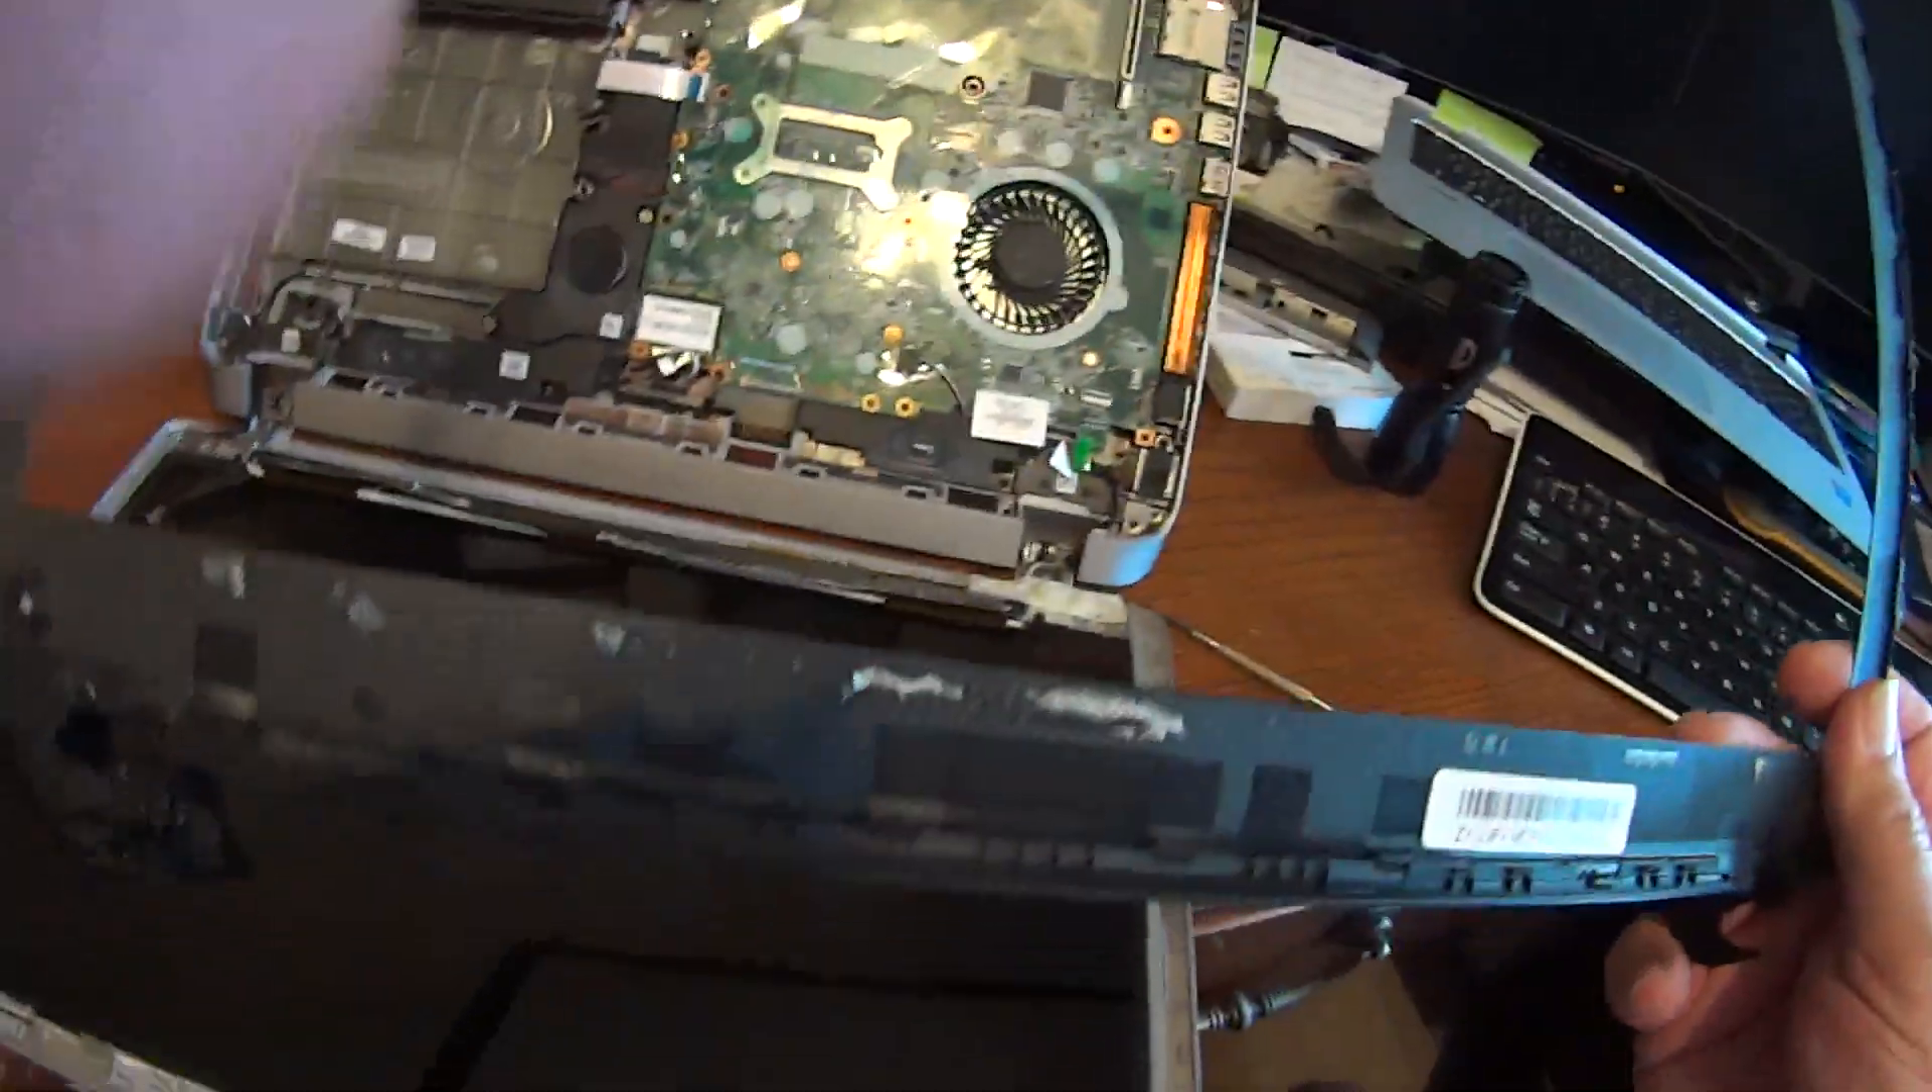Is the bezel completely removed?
Yes.